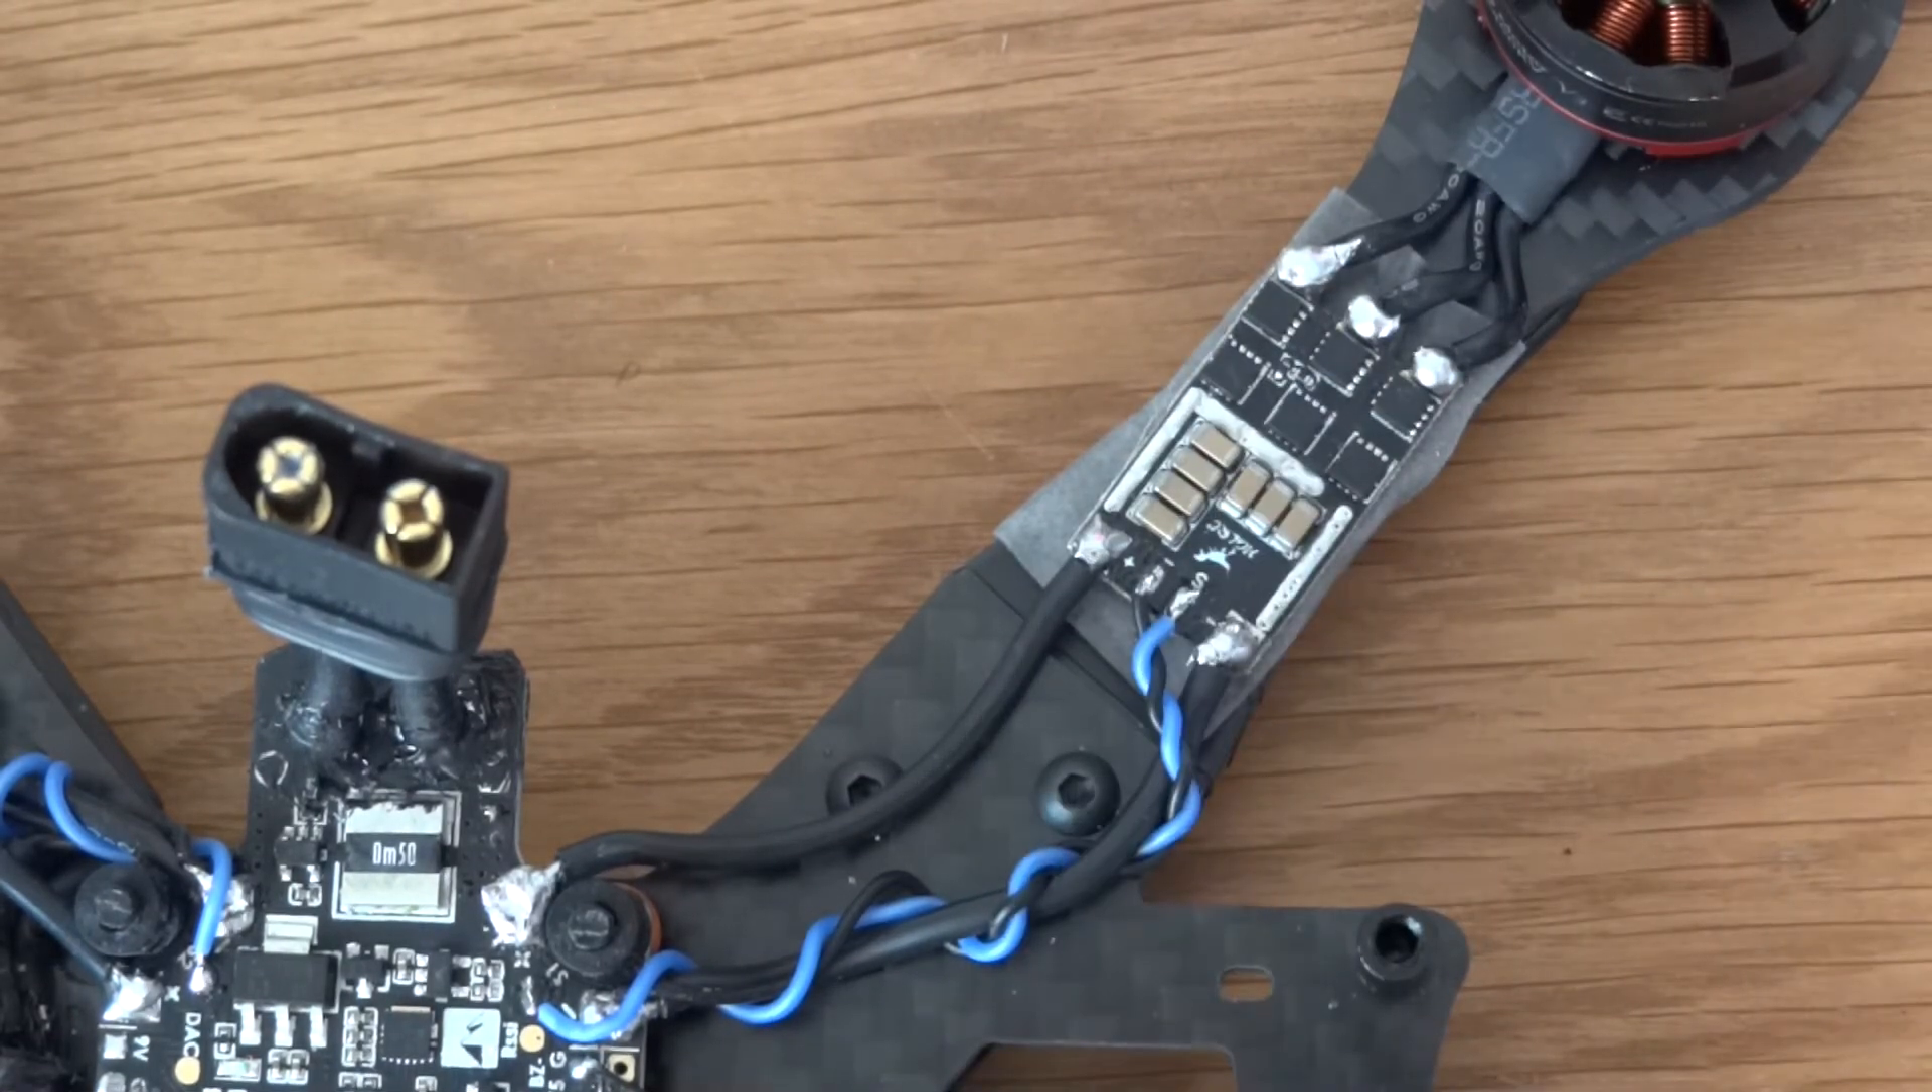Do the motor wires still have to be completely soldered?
No.